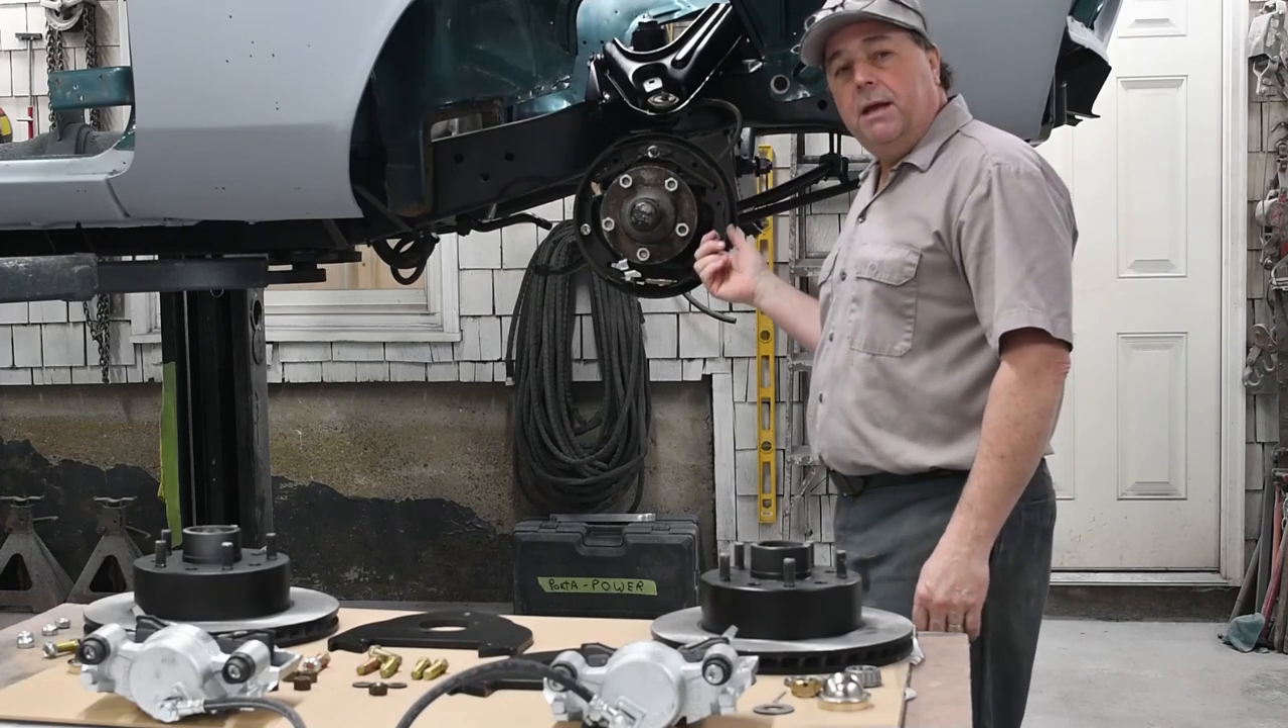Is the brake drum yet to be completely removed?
No.